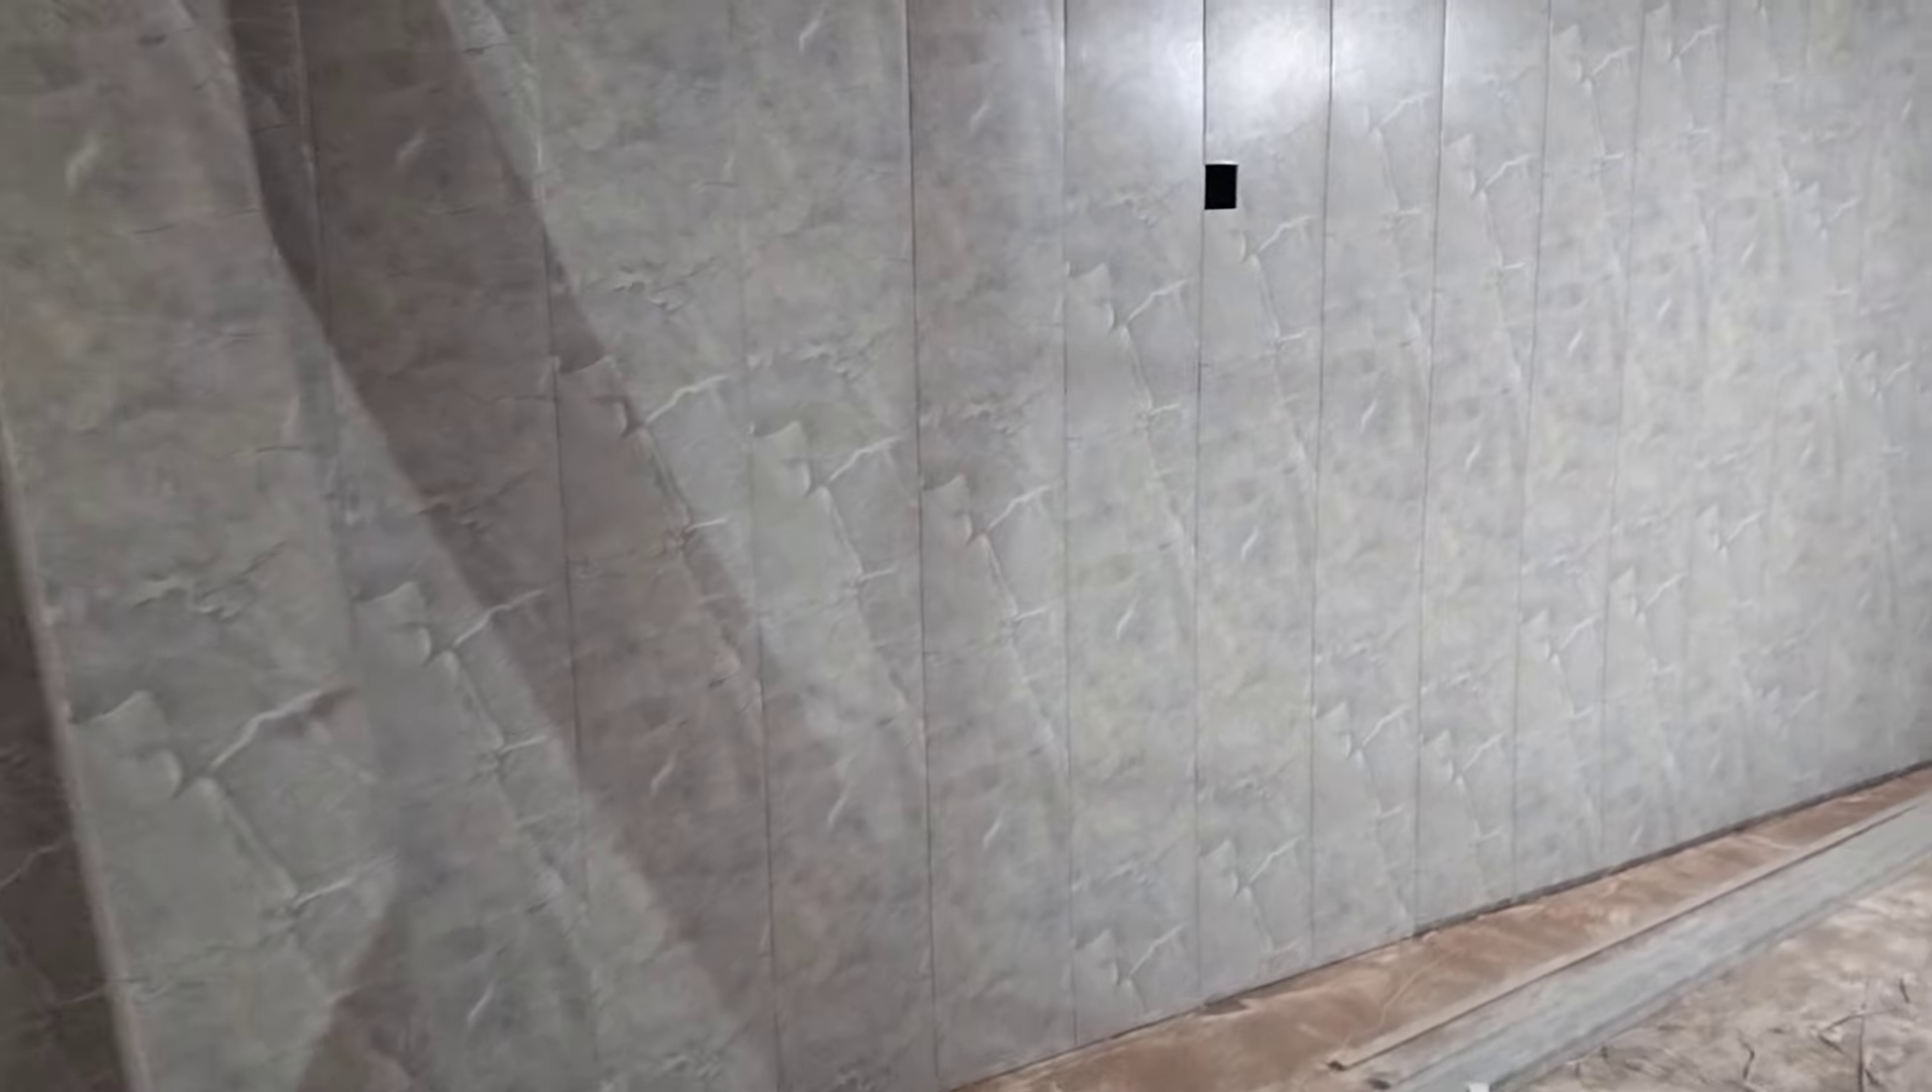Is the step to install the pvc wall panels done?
Yes.